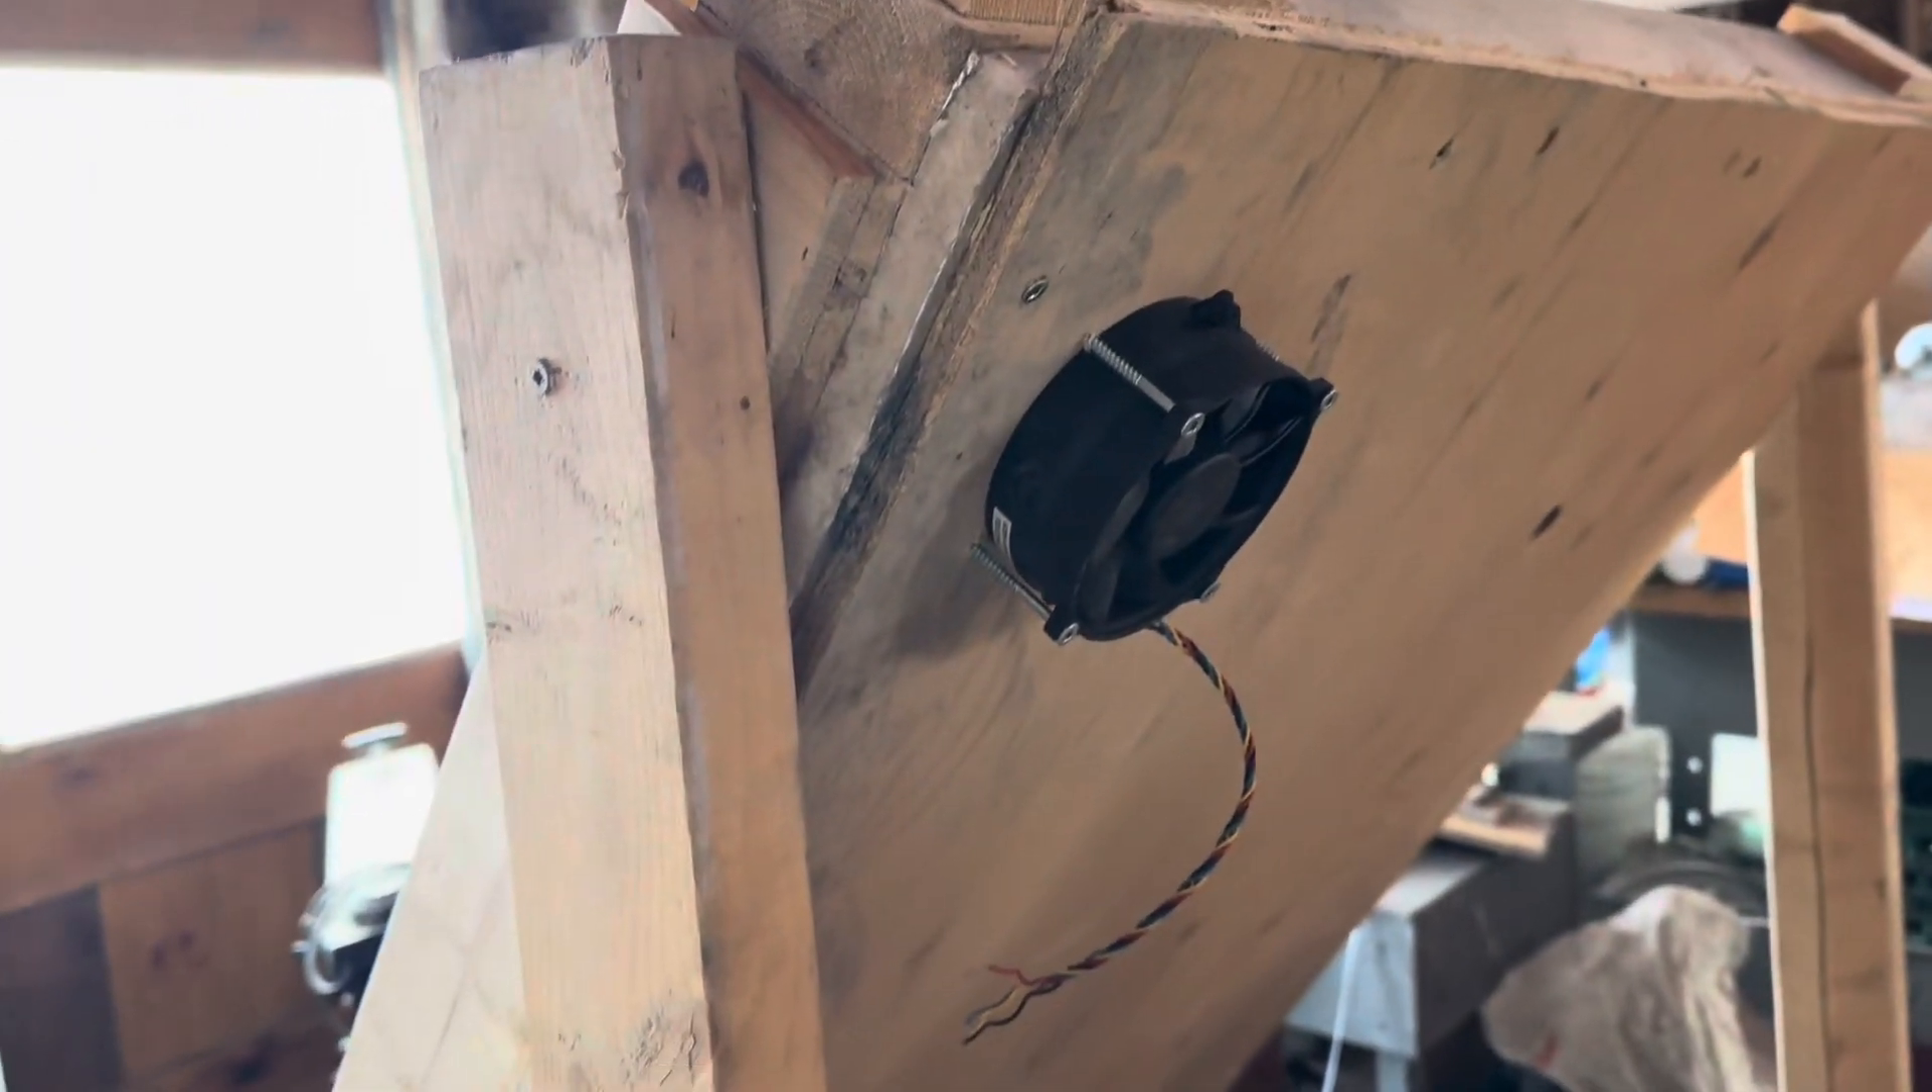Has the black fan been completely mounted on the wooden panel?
Yes.